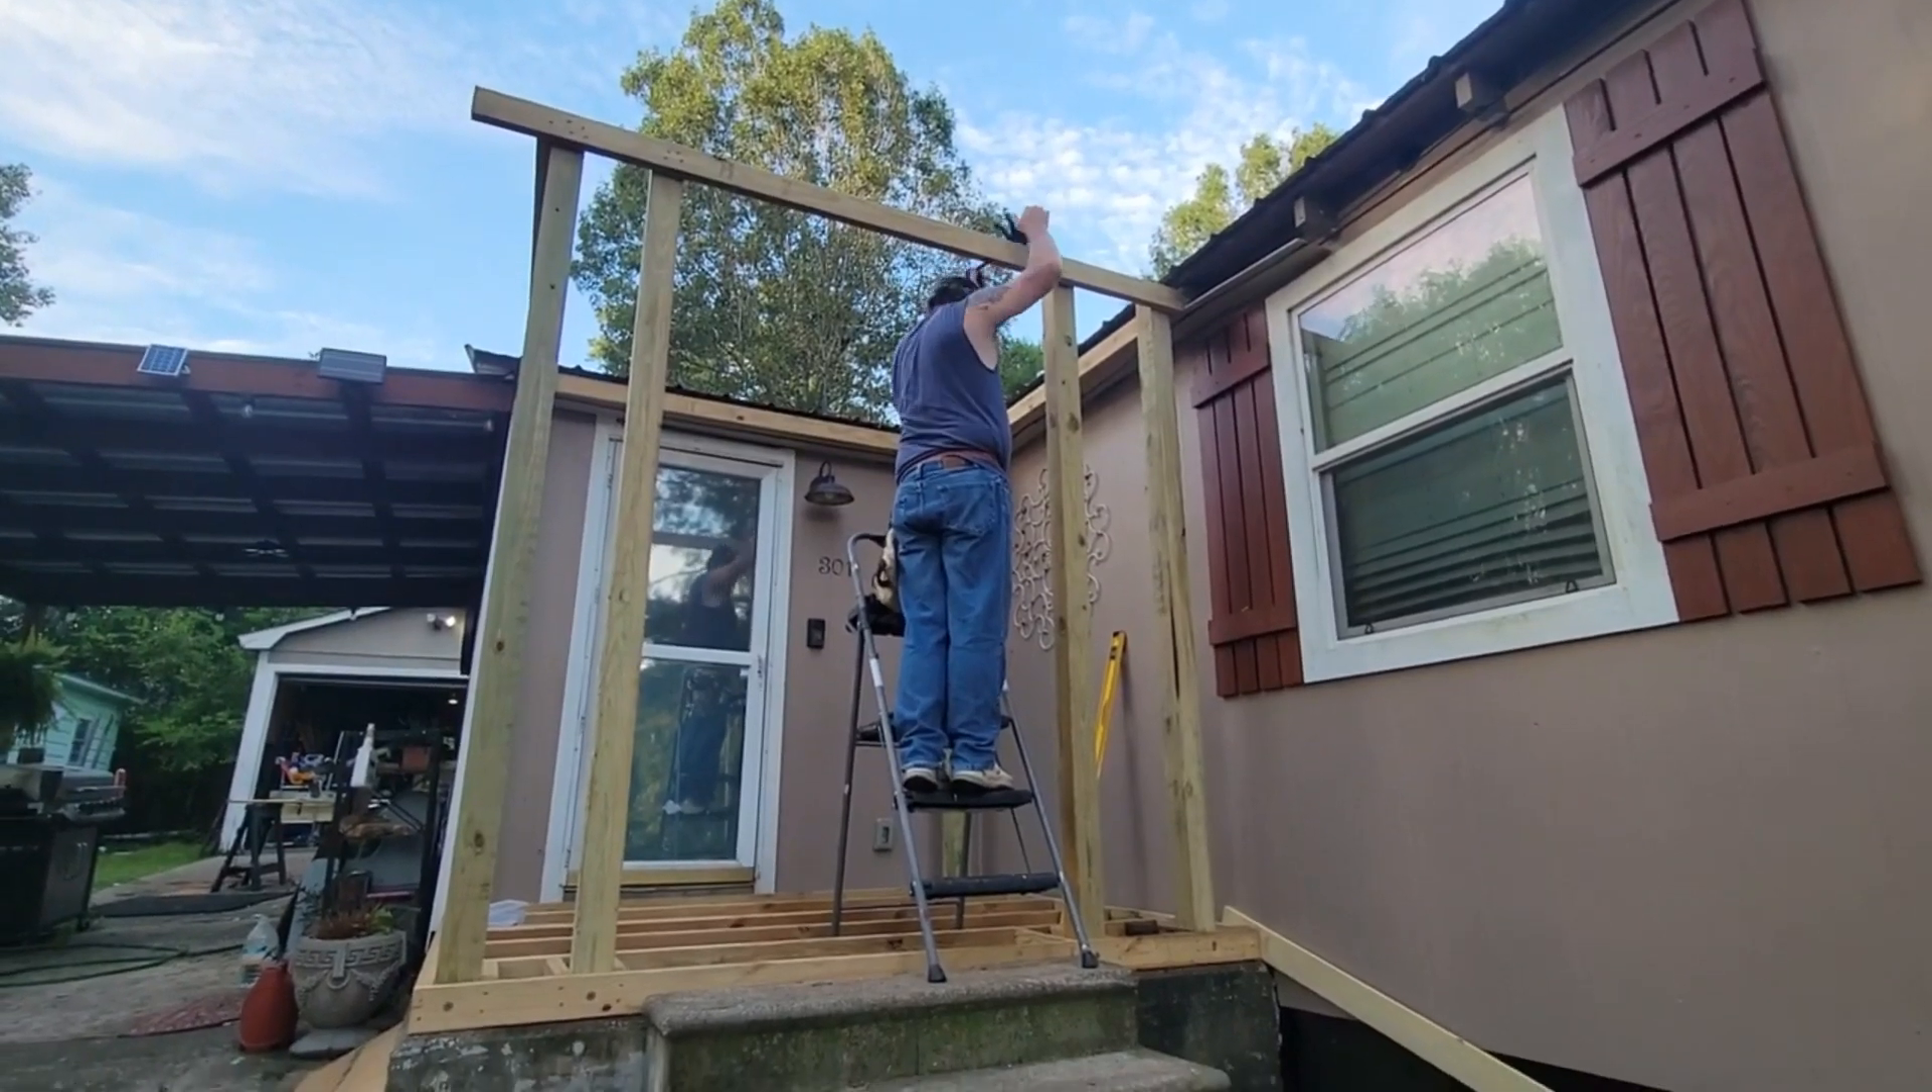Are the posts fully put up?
Yes.